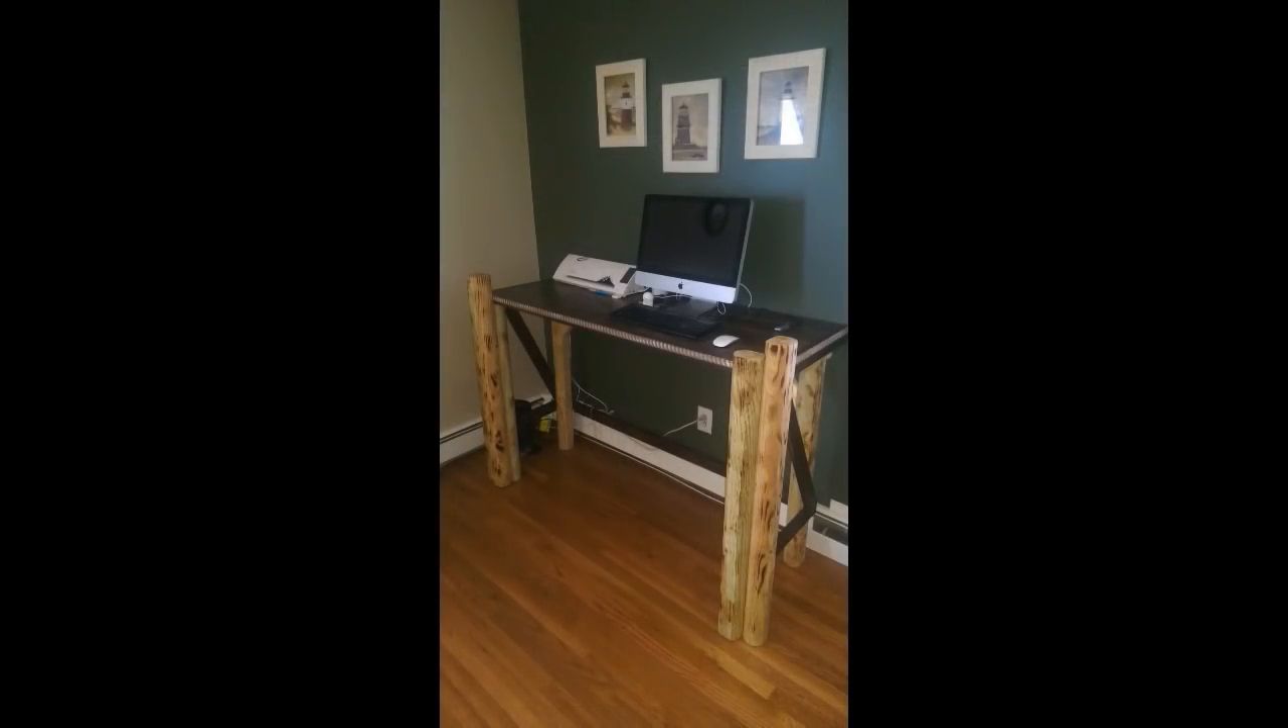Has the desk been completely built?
Yes.